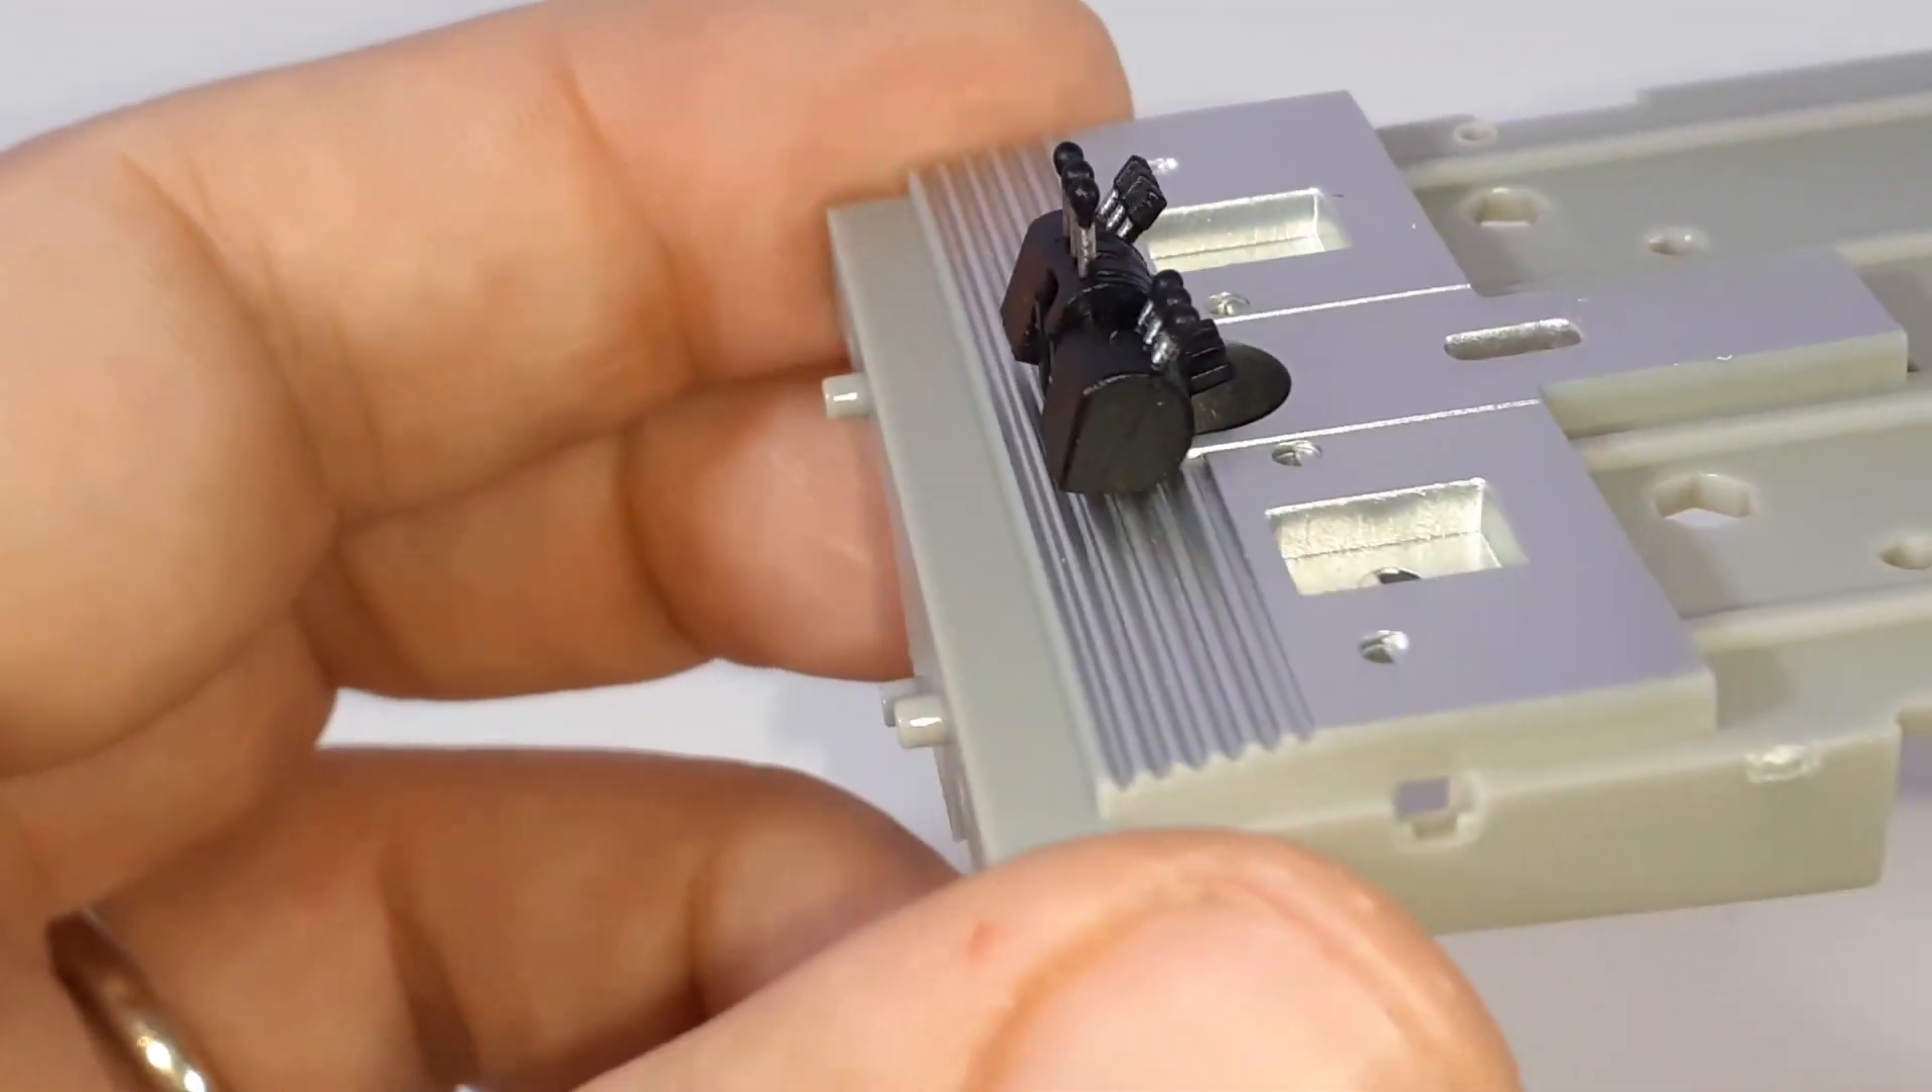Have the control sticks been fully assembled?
Yes.